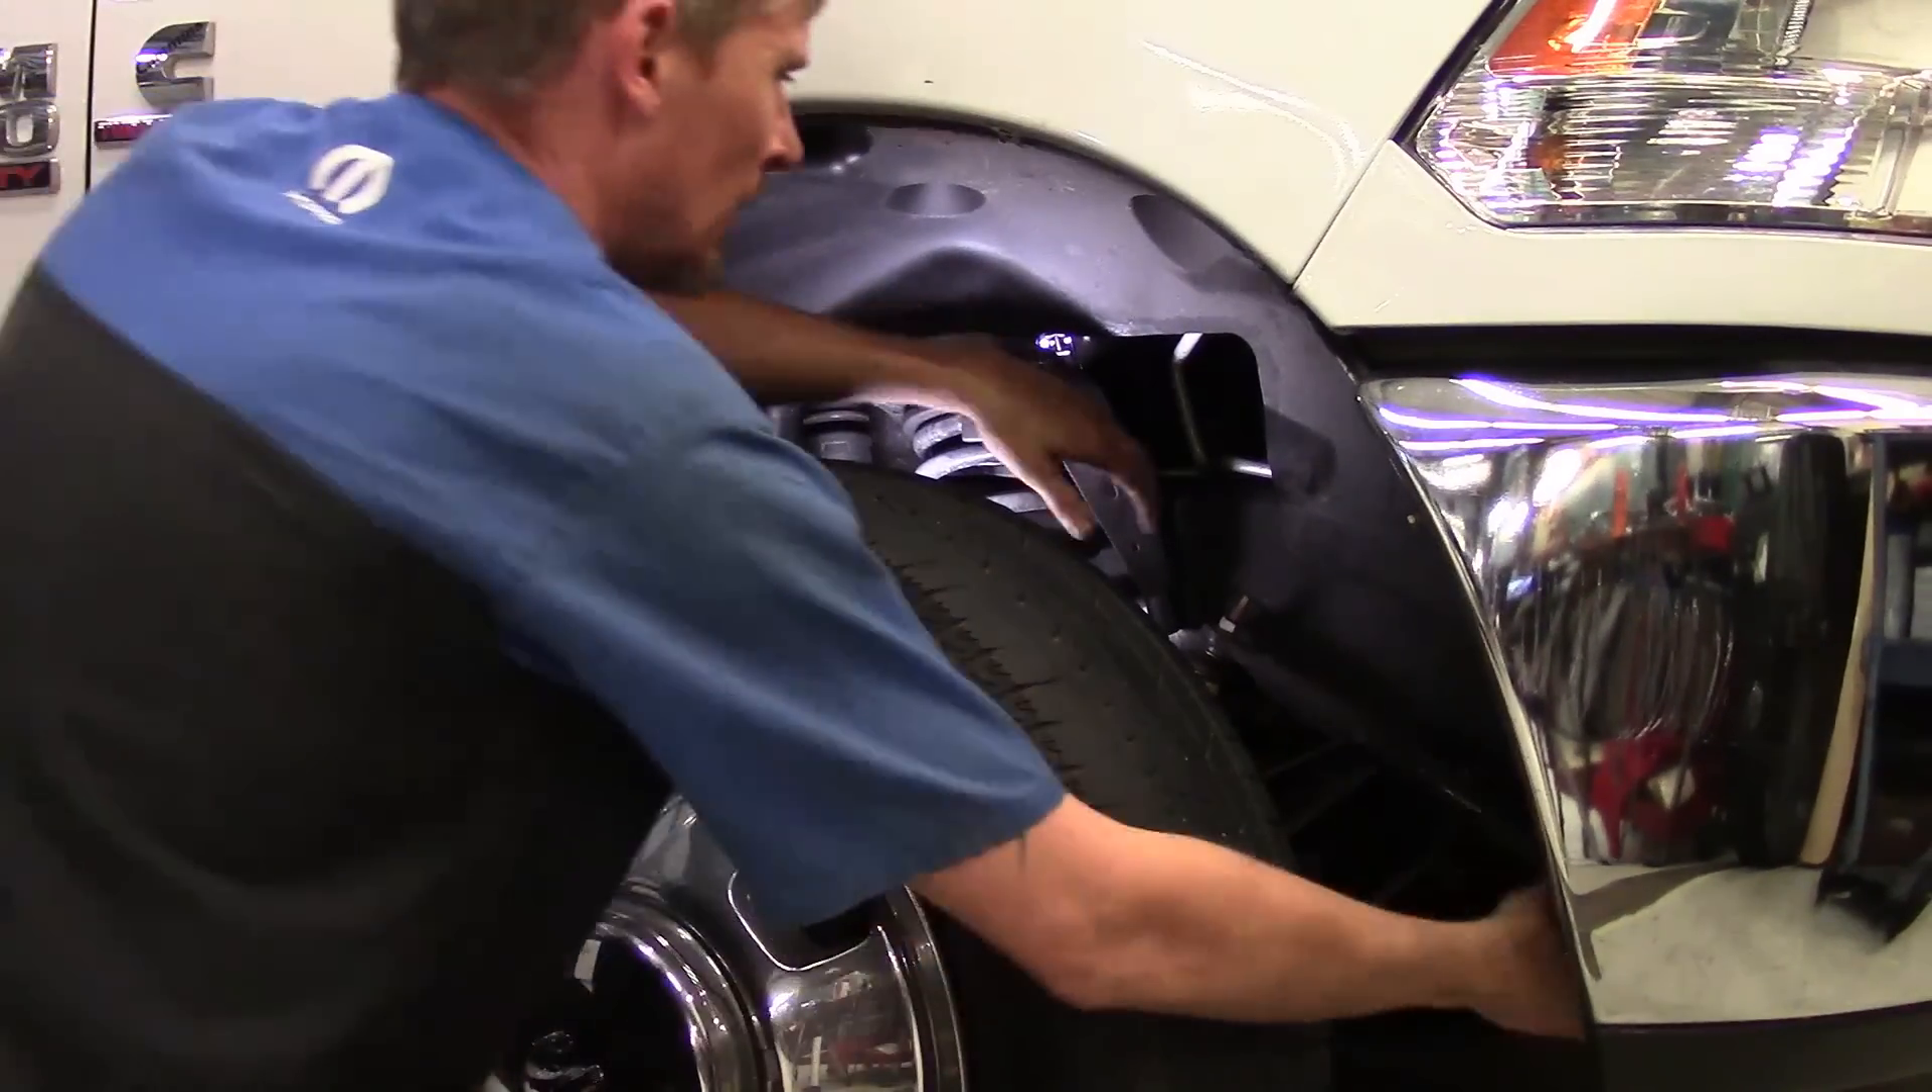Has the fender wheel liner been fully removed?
No.